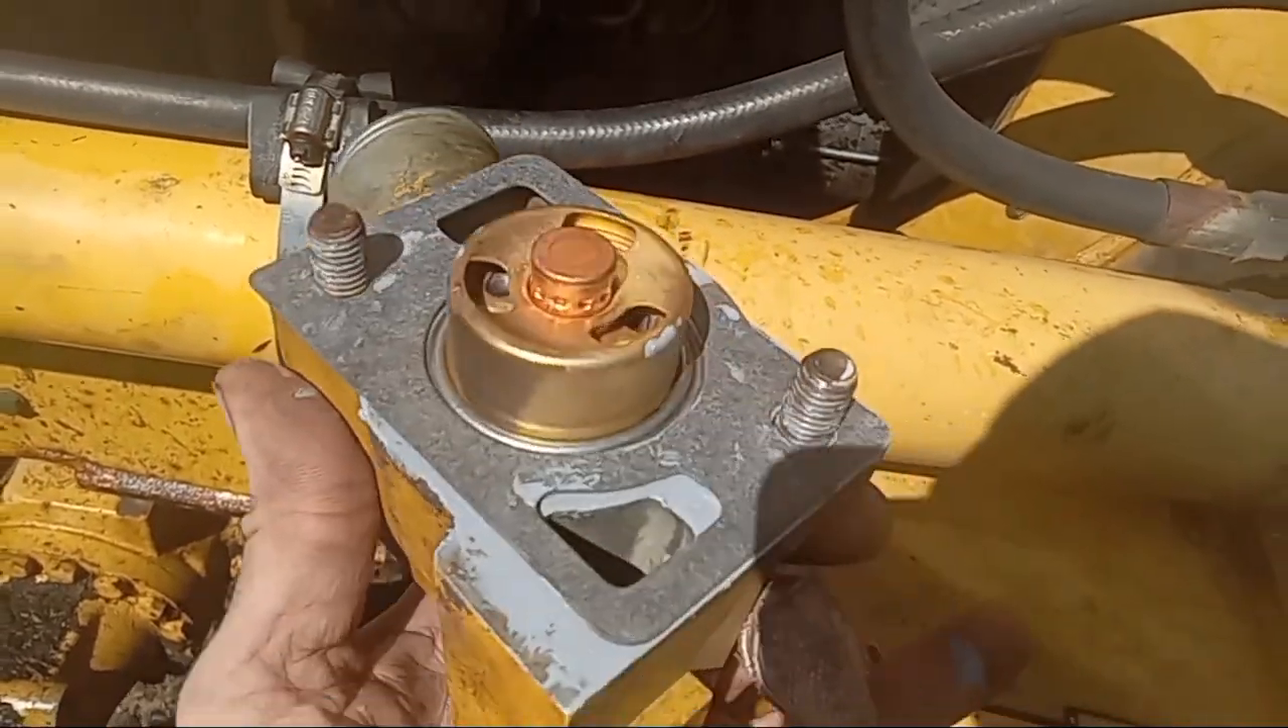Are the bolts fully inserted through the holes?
Yes.